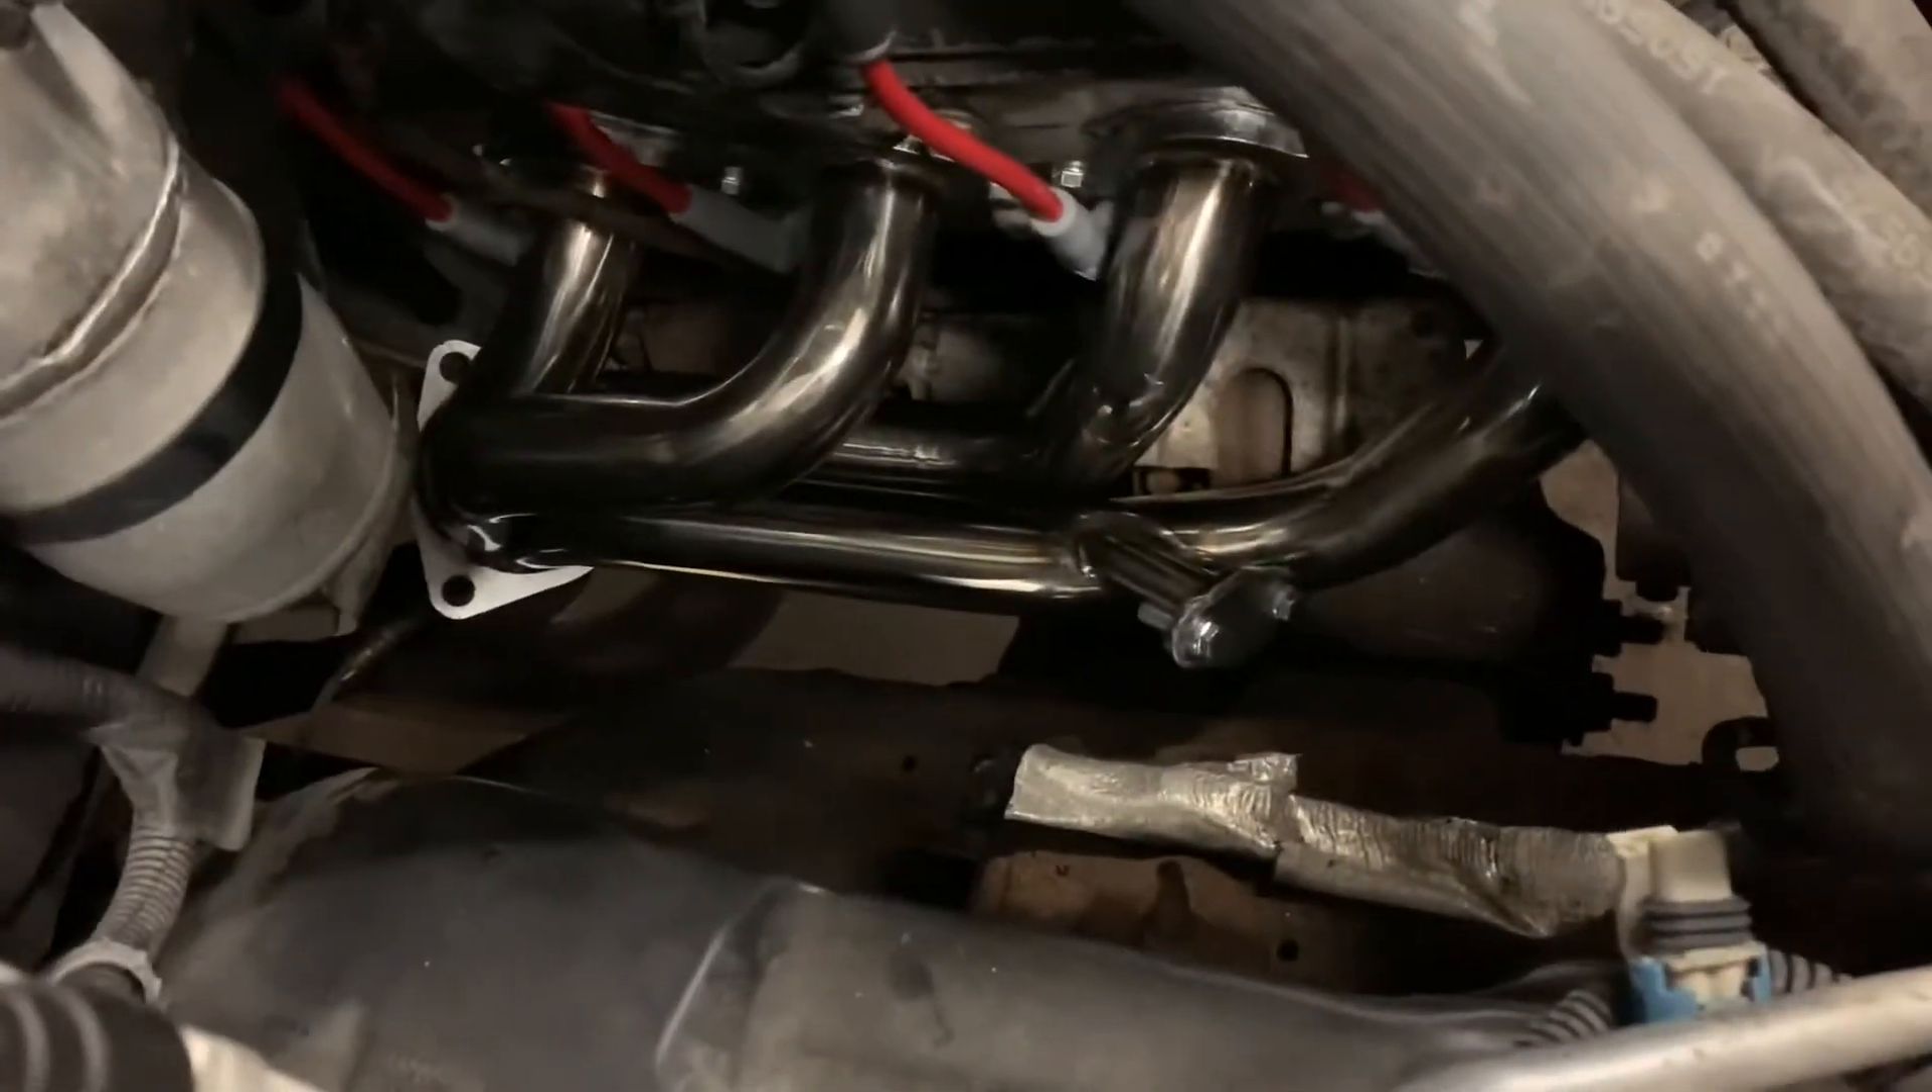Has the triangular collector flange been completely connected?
No.